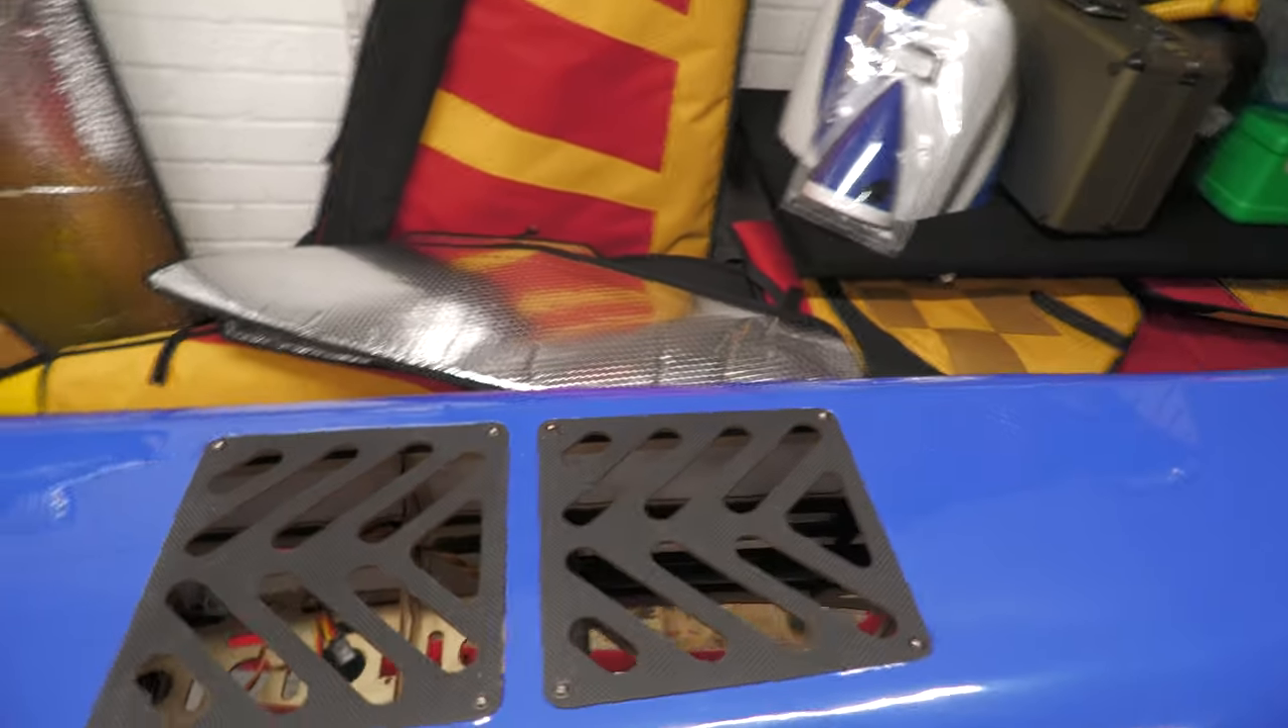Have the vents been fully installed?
Yes.